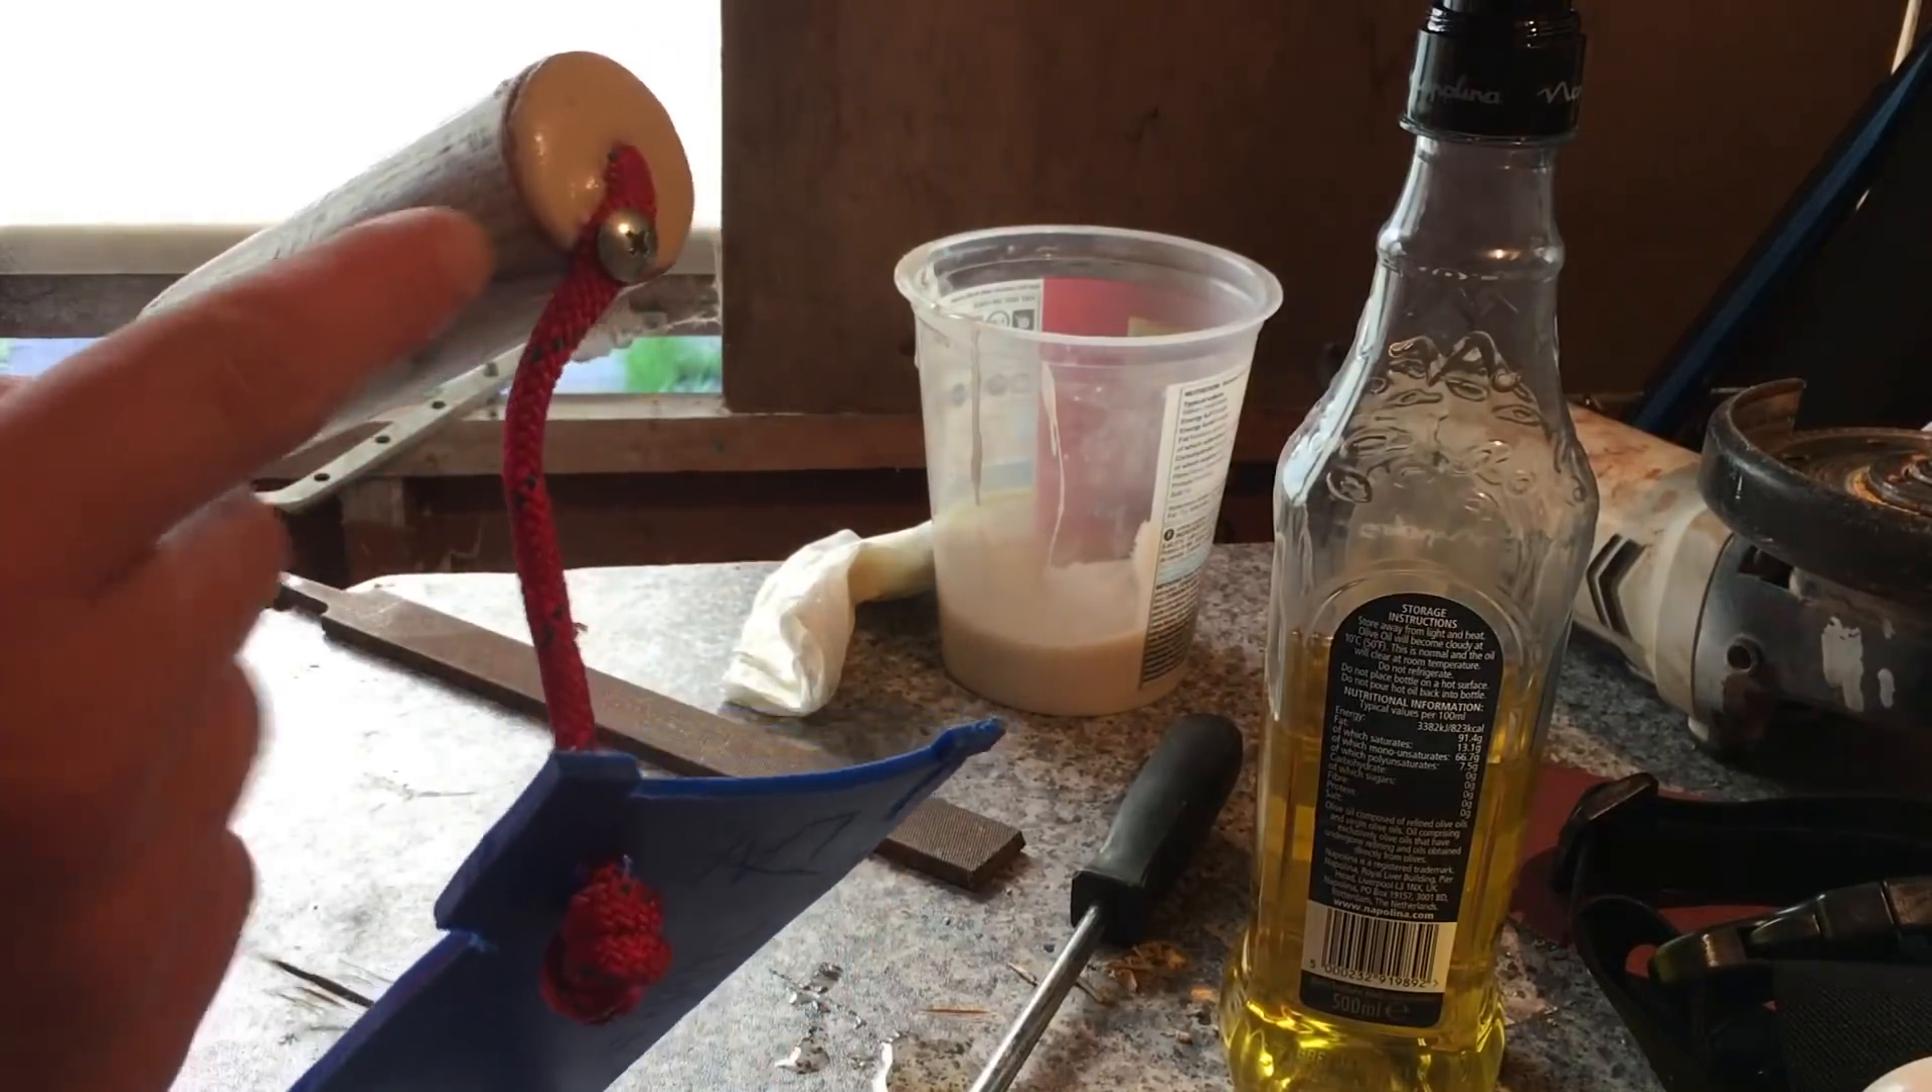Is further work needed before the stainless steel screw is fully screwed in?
No.